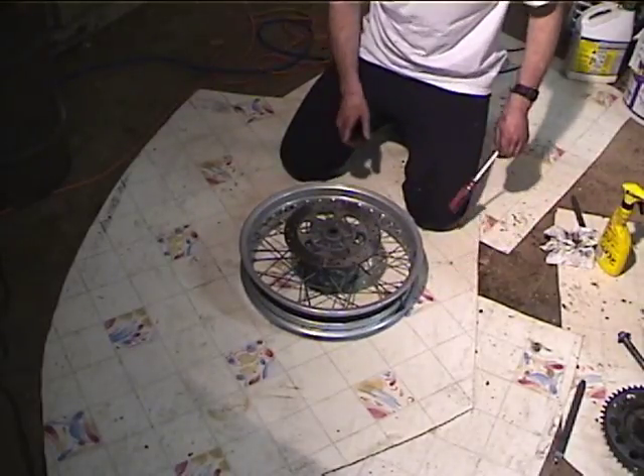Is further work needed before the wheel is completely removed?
No.